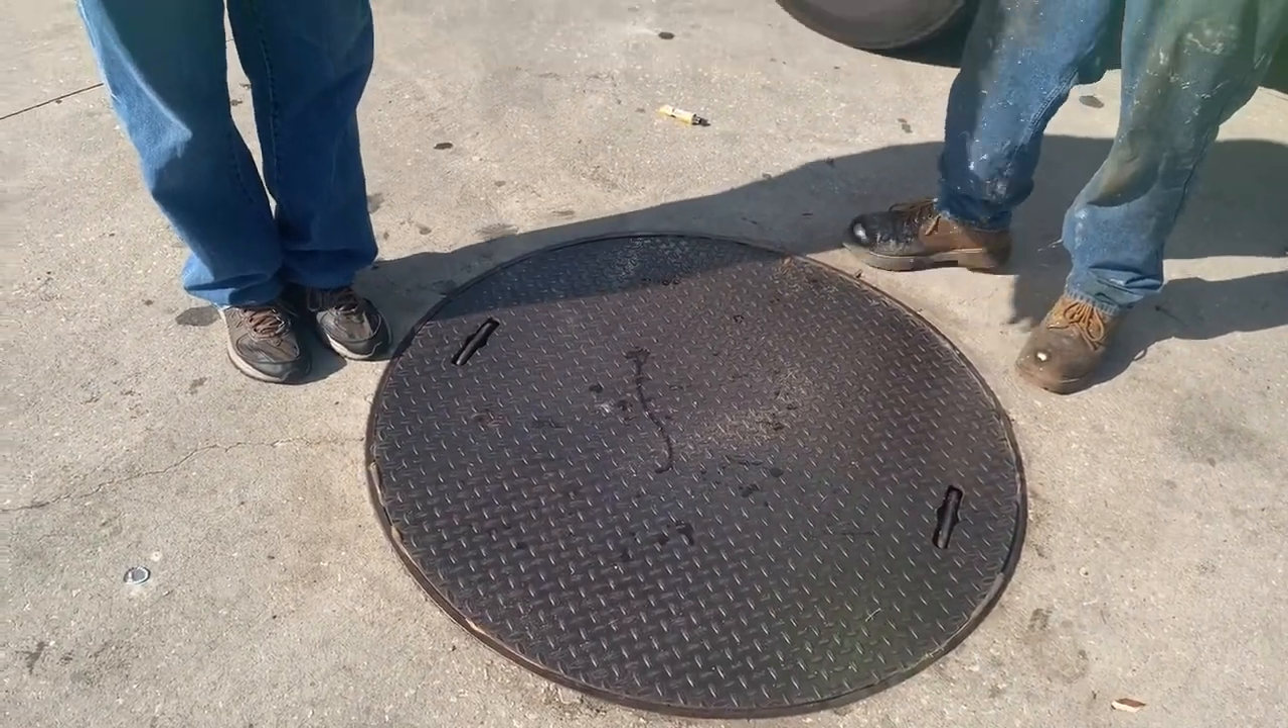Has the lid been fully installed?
Yes.